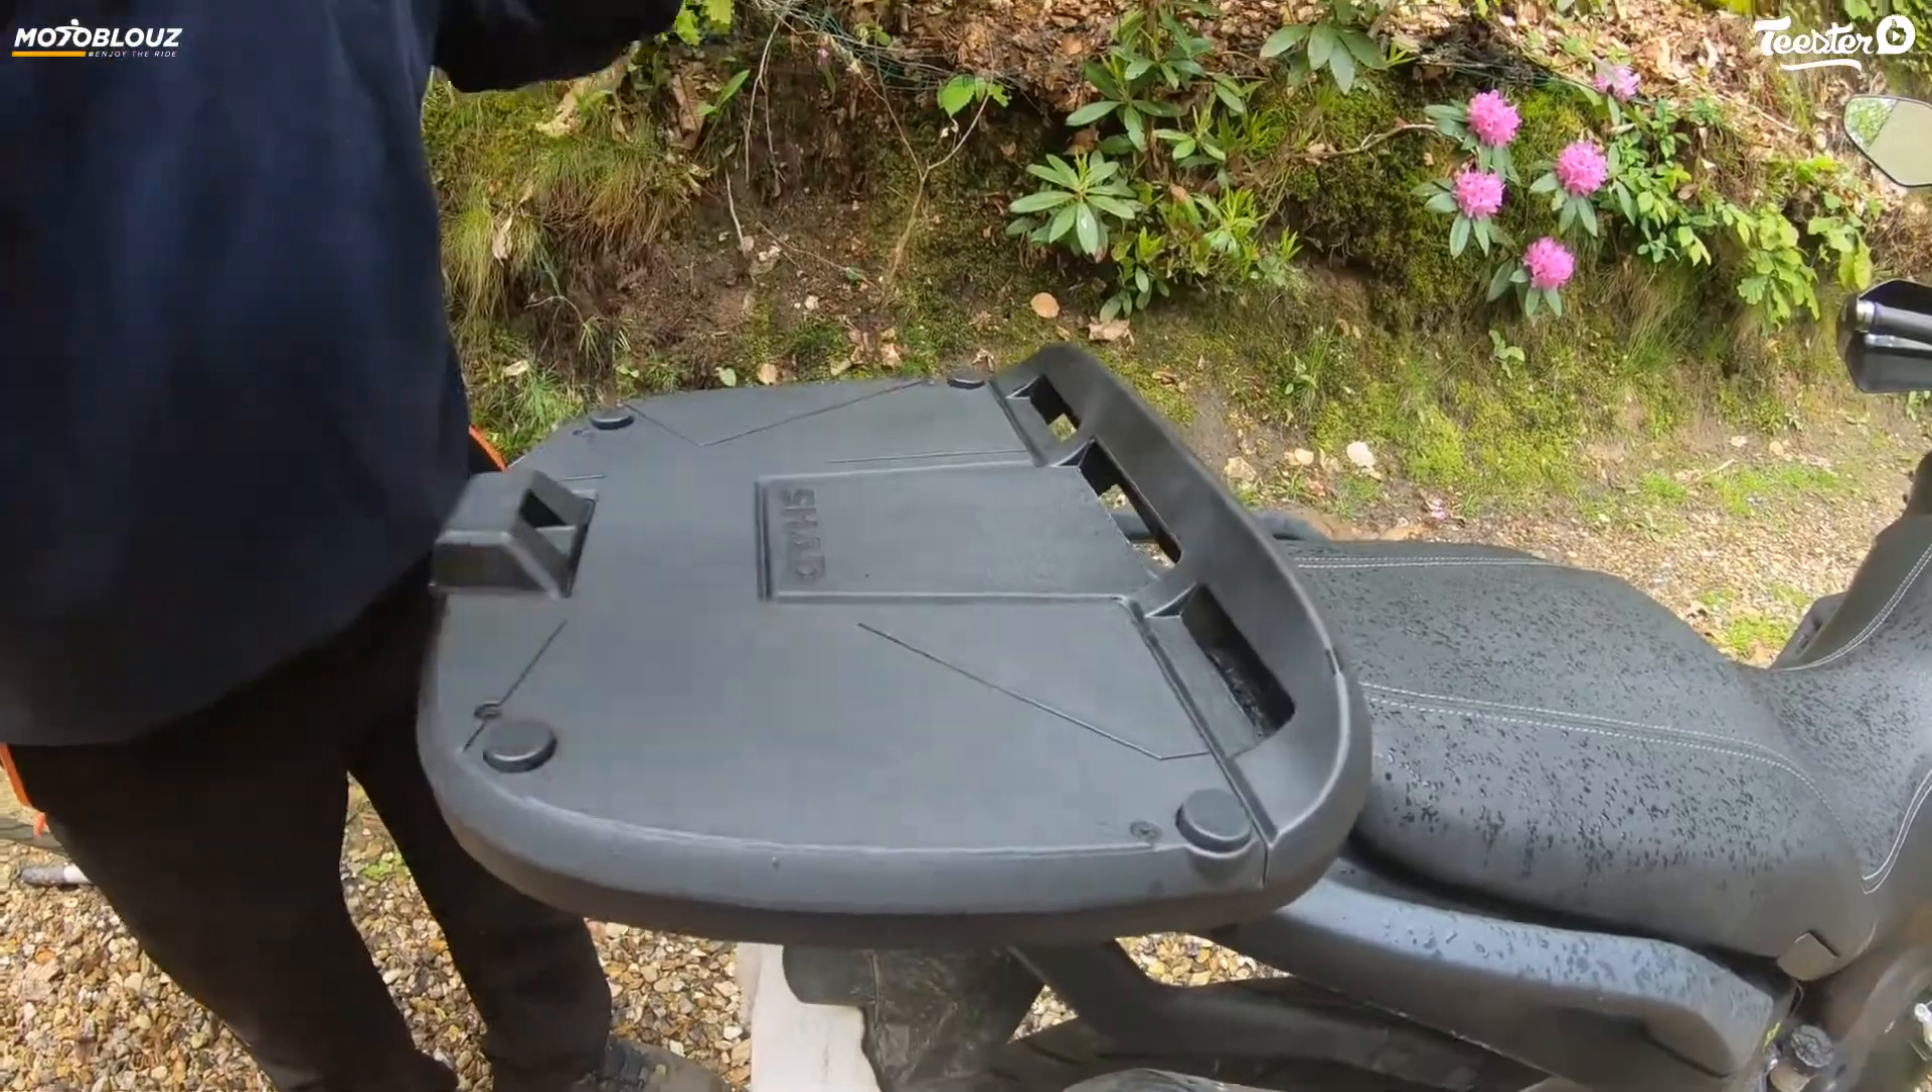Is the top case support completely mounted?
Yes.